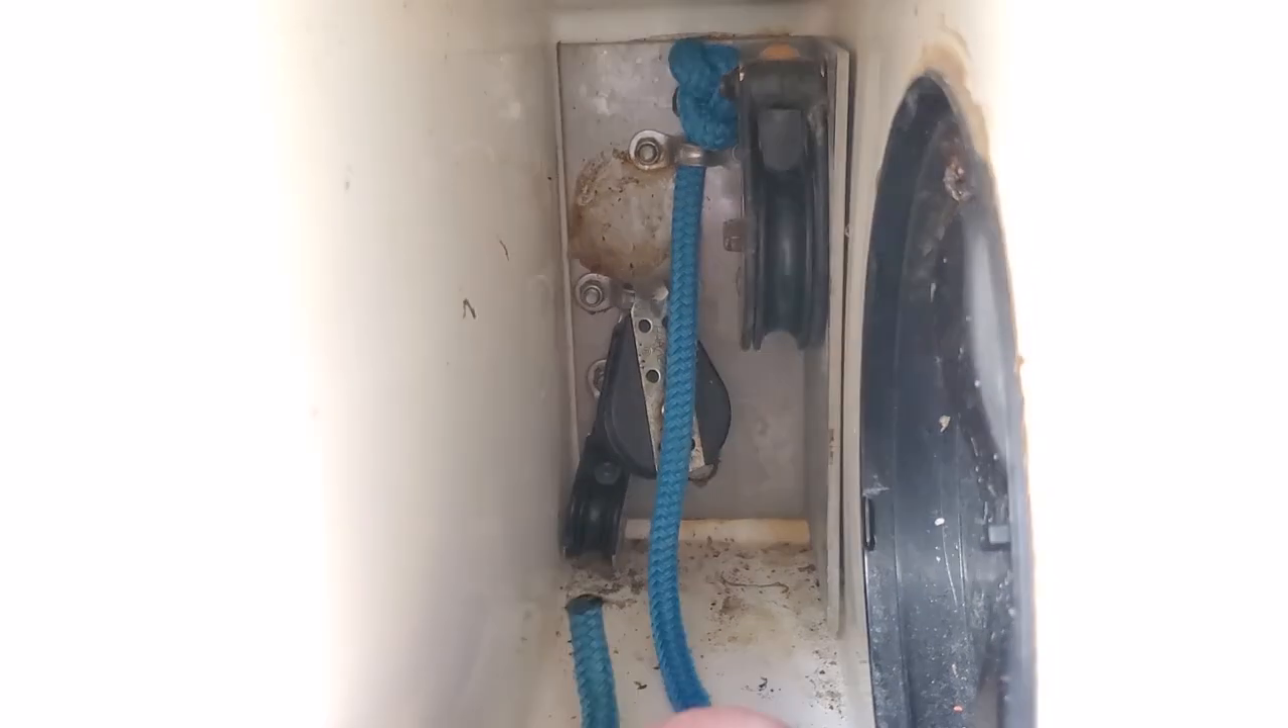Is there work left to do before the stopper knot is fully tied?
No.